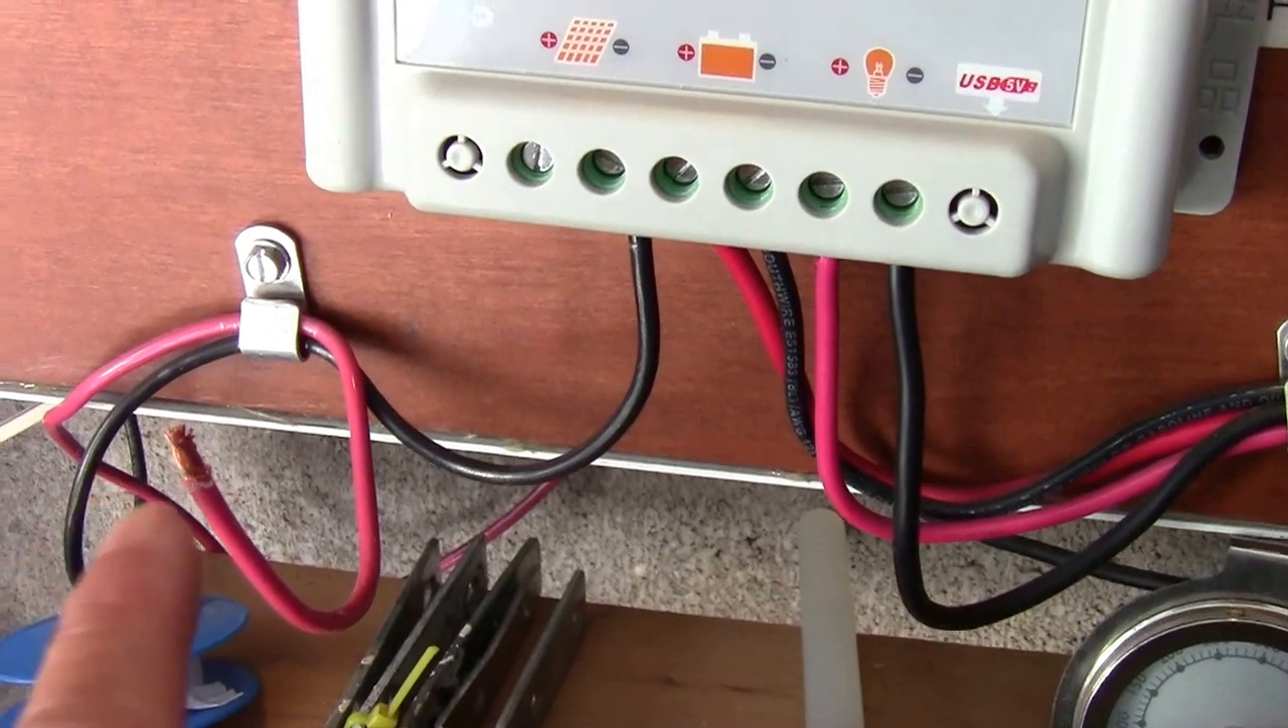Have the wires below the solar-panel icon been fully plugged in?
No.